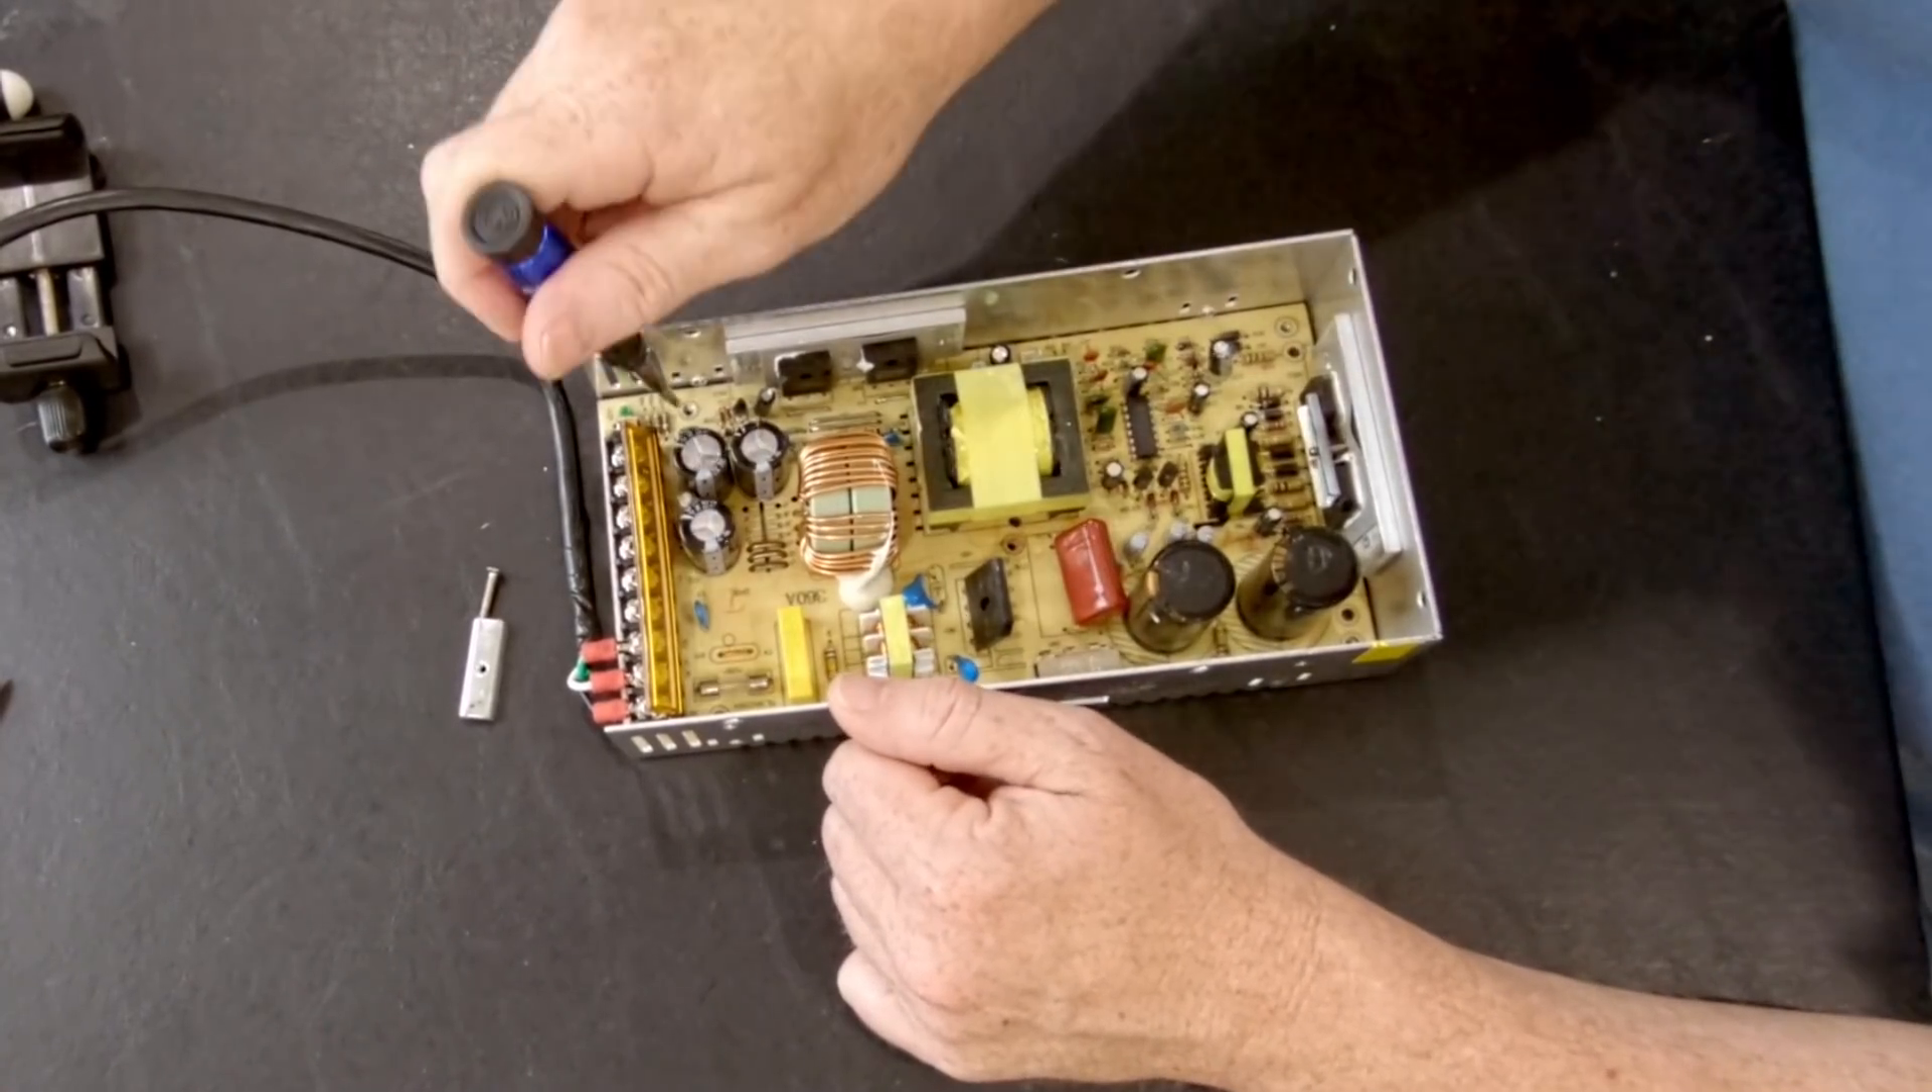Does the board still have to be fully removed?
Yes.